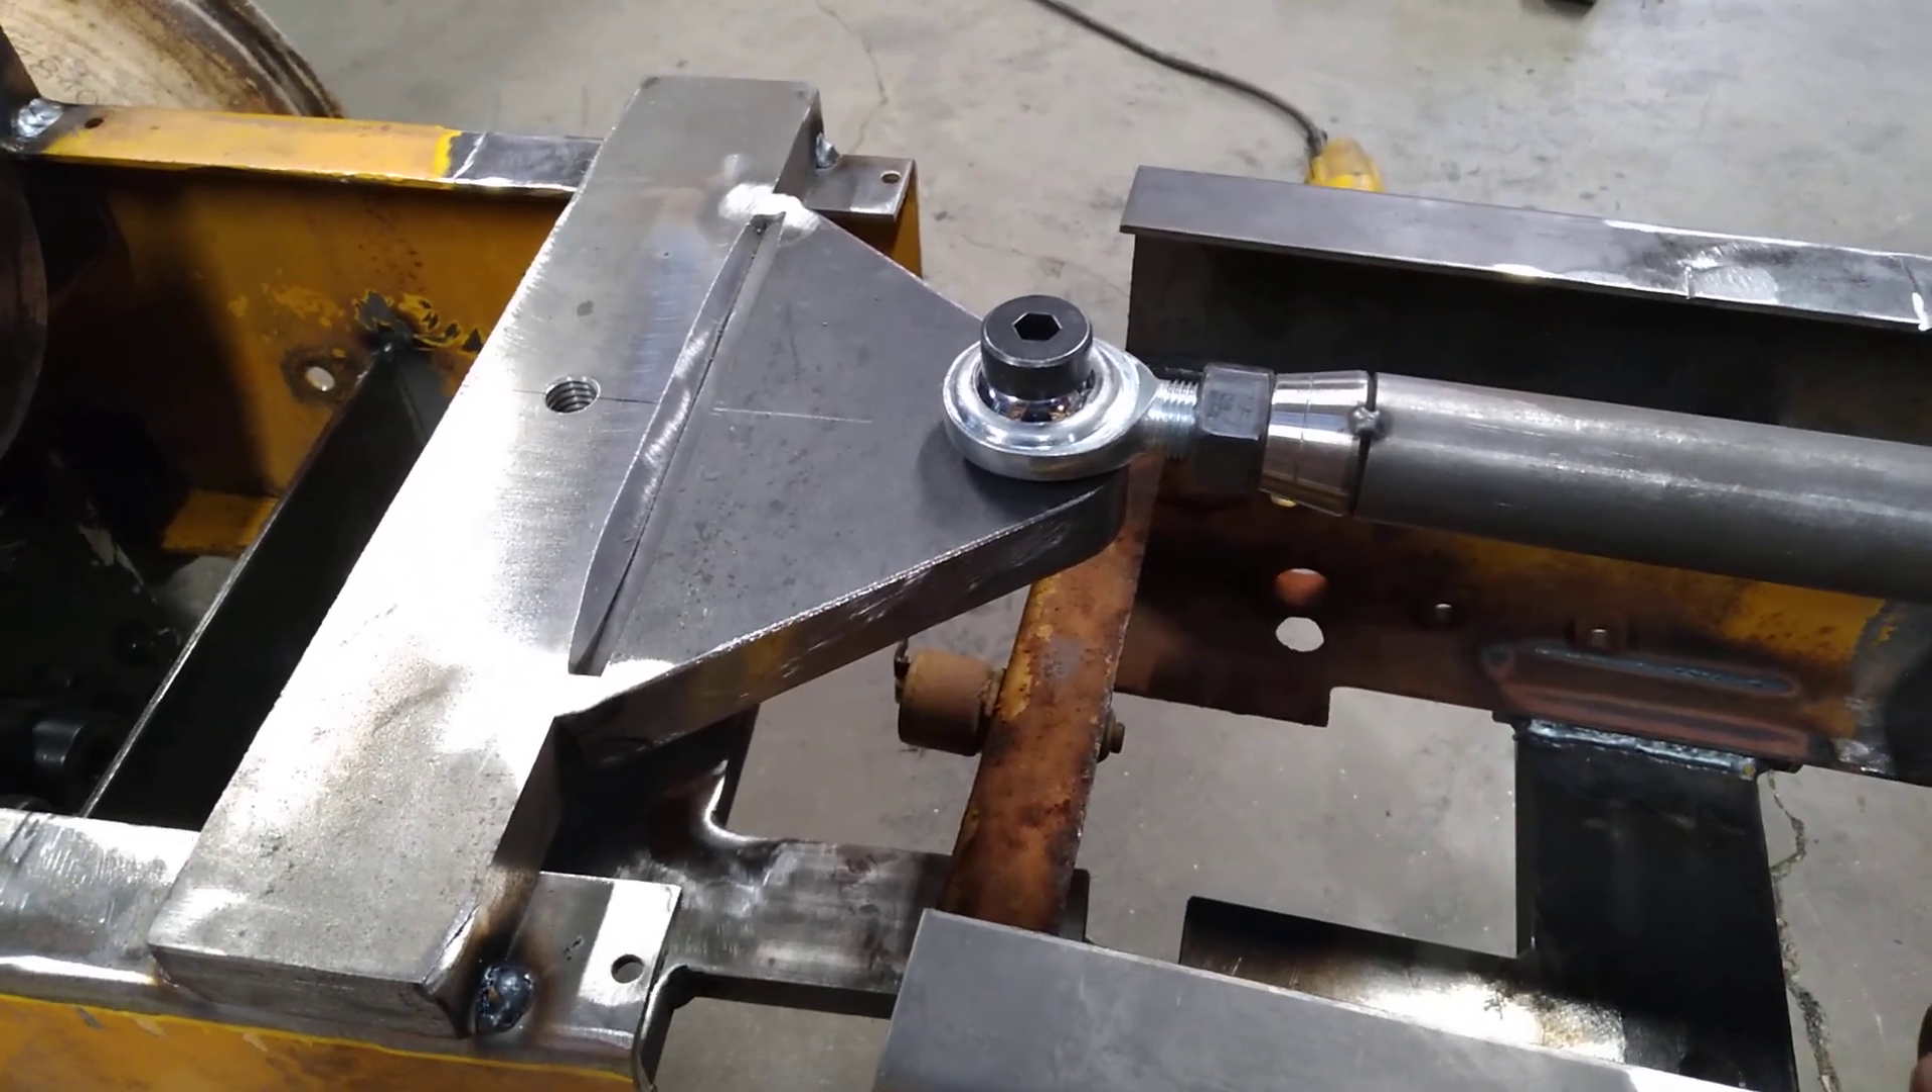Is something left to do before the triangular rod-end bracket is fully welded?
Yes.